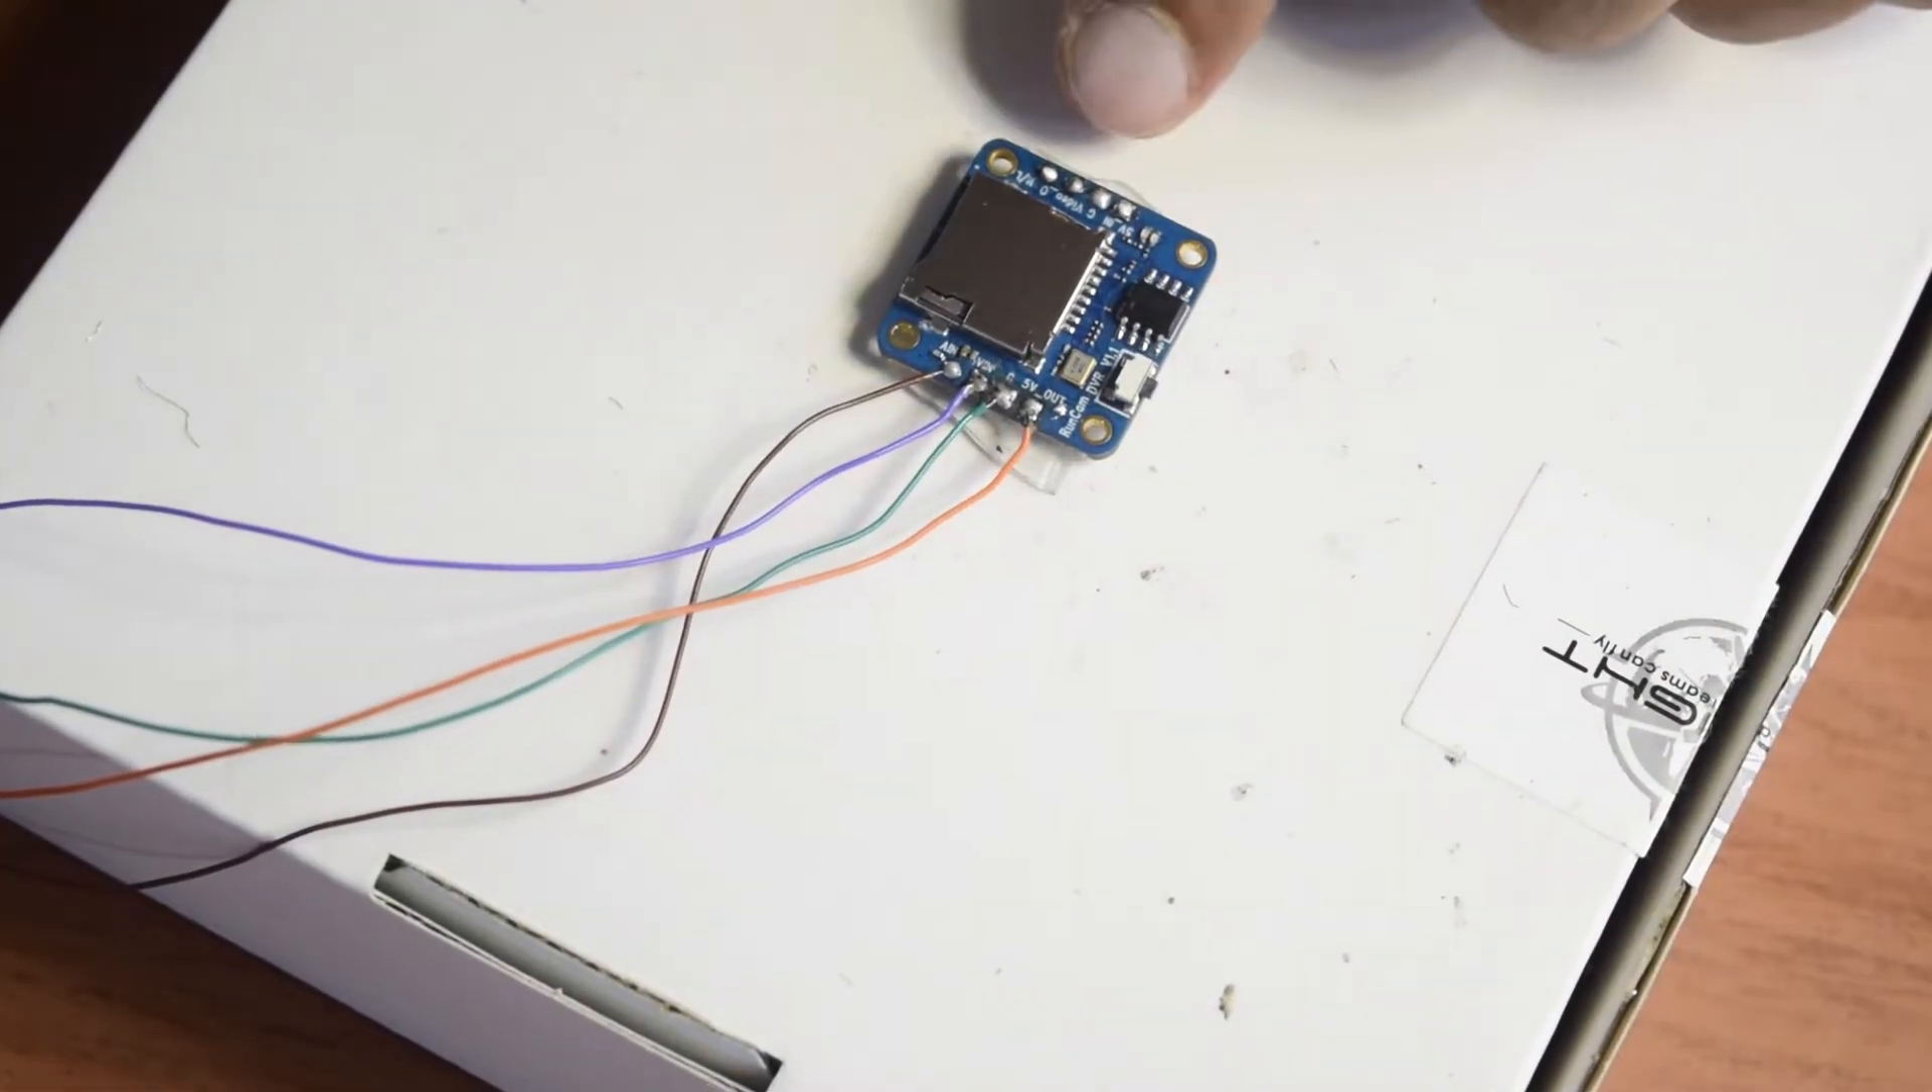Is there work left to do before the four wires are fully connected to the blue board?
No.